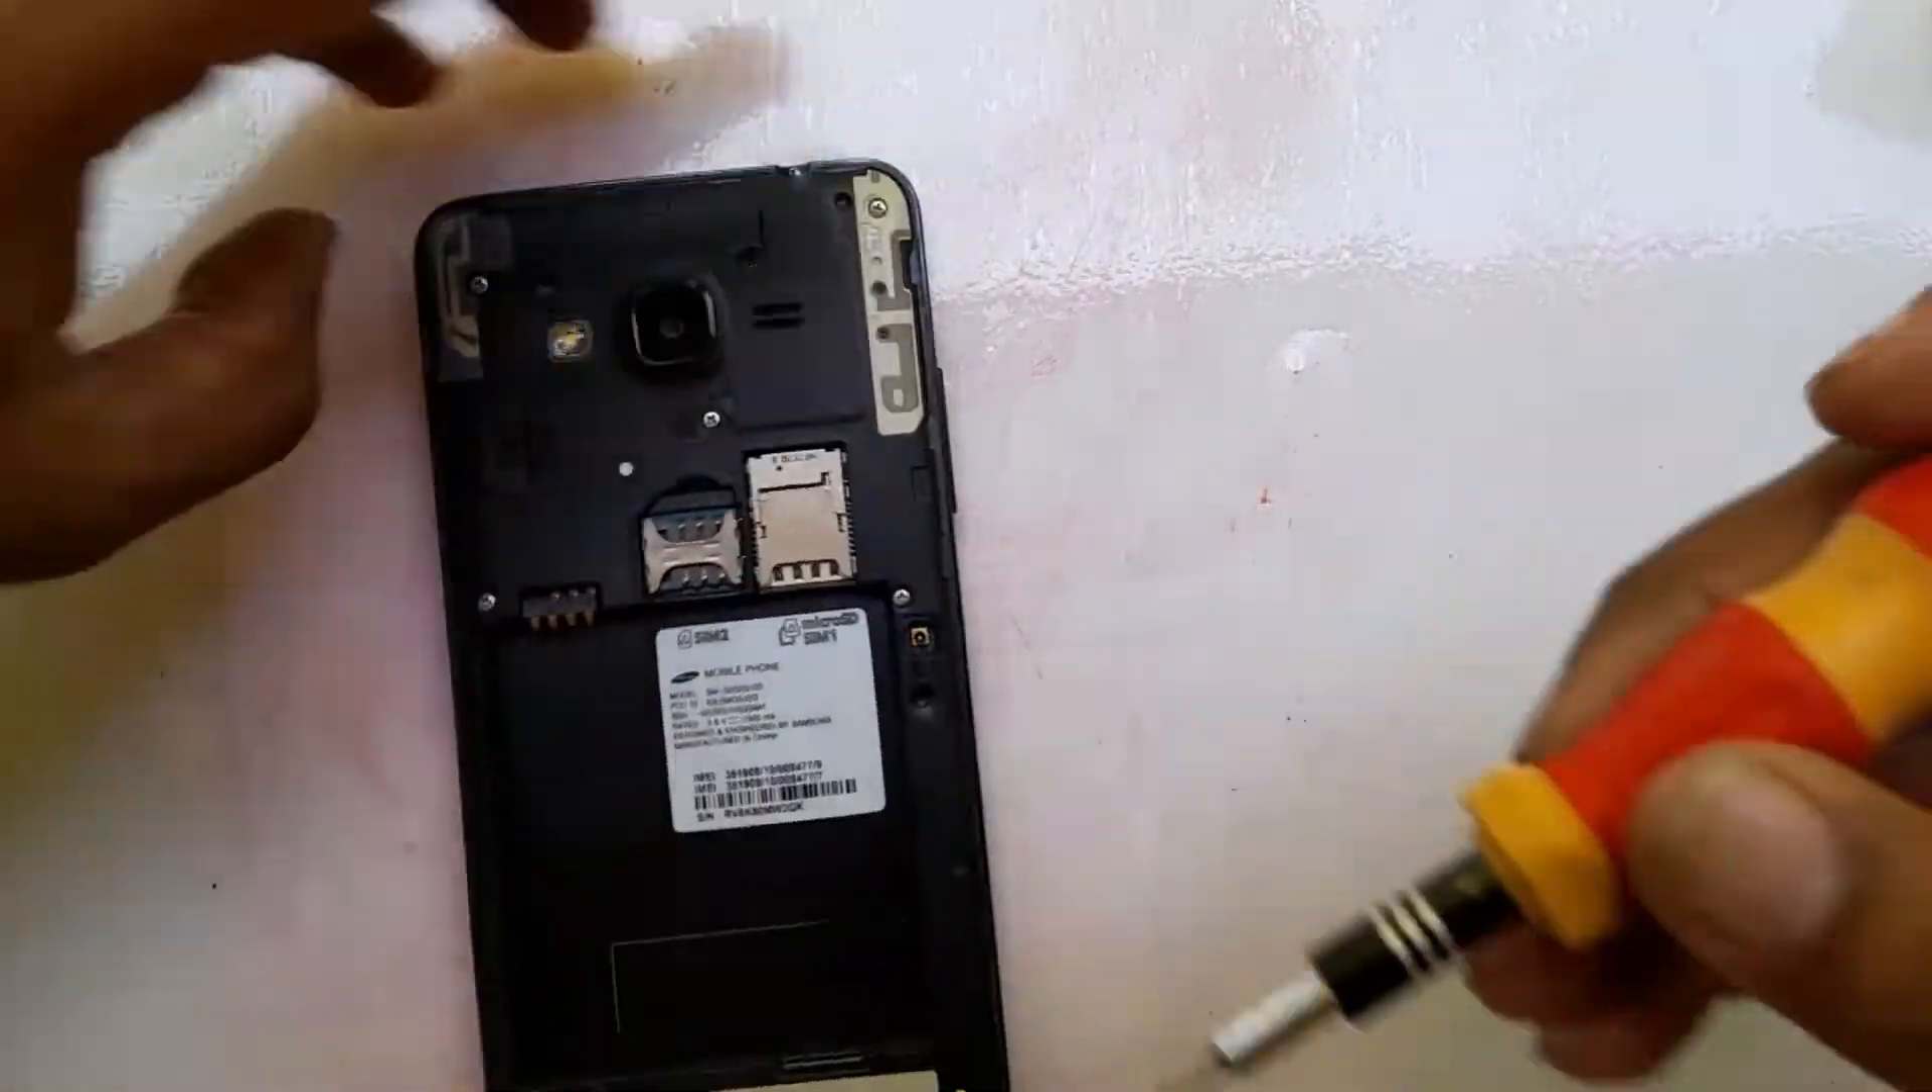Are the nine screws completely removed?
No.